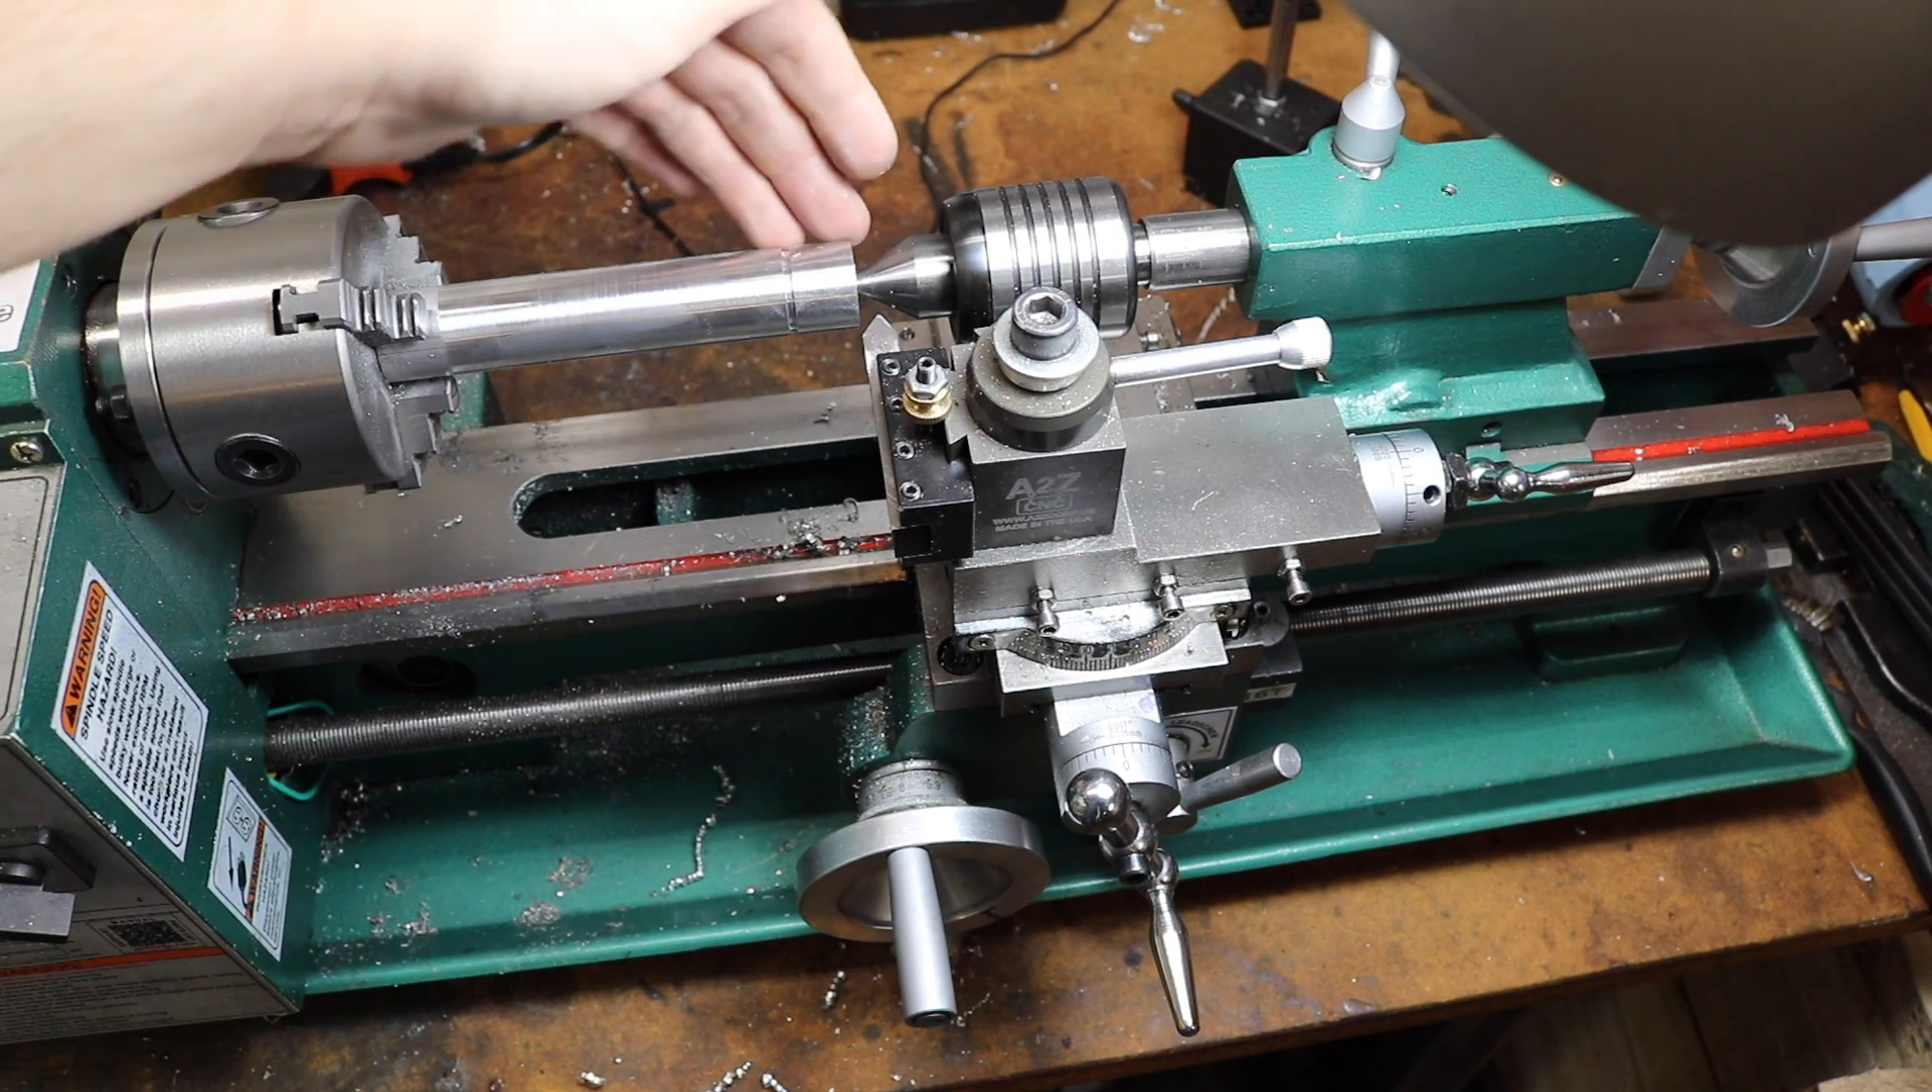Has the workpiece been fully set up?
Yes.